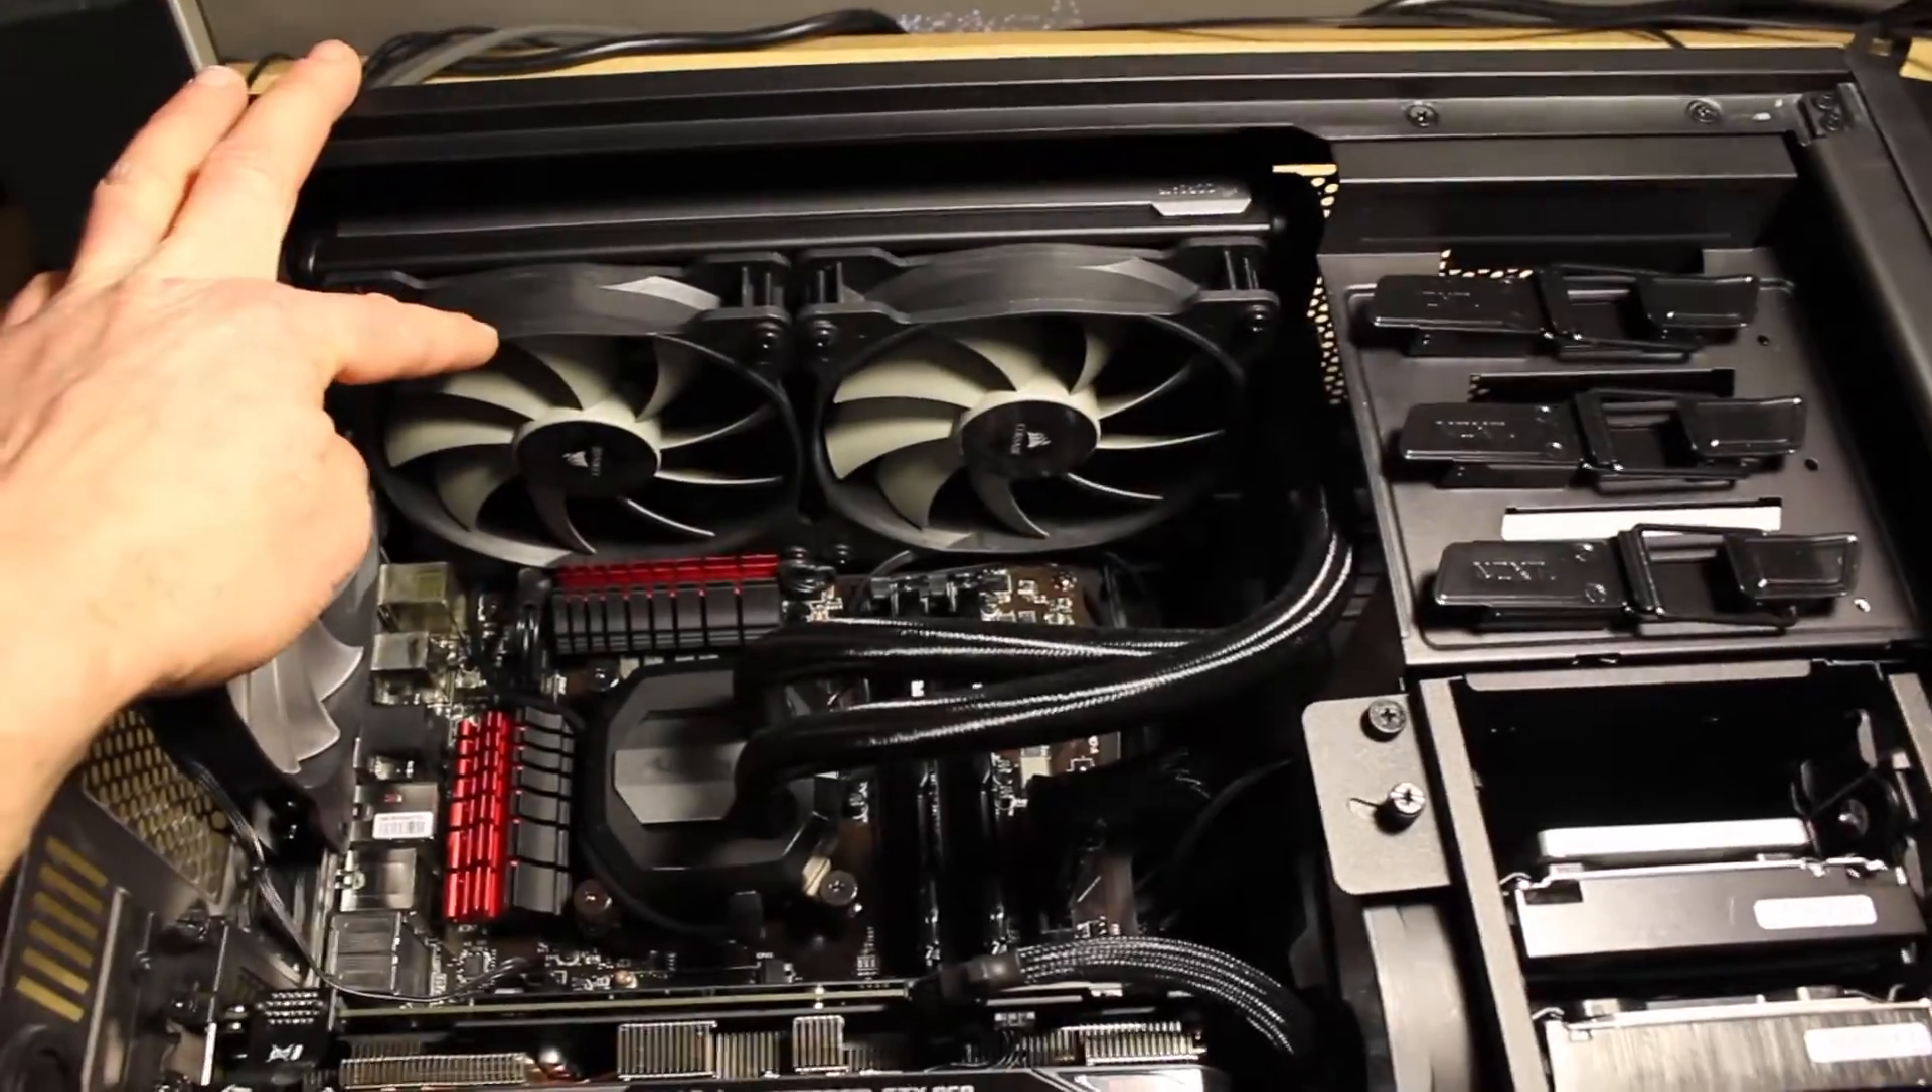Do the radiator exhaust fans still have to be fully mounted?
No.